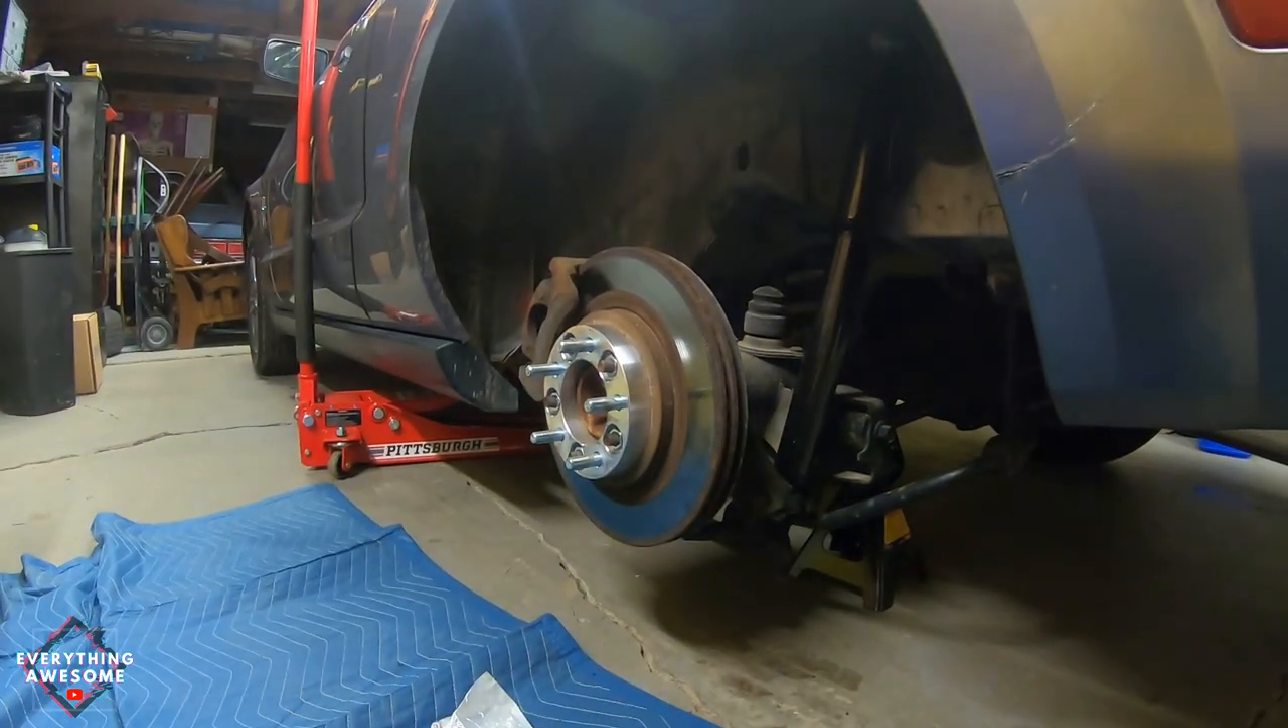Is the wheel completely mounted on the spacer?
No.